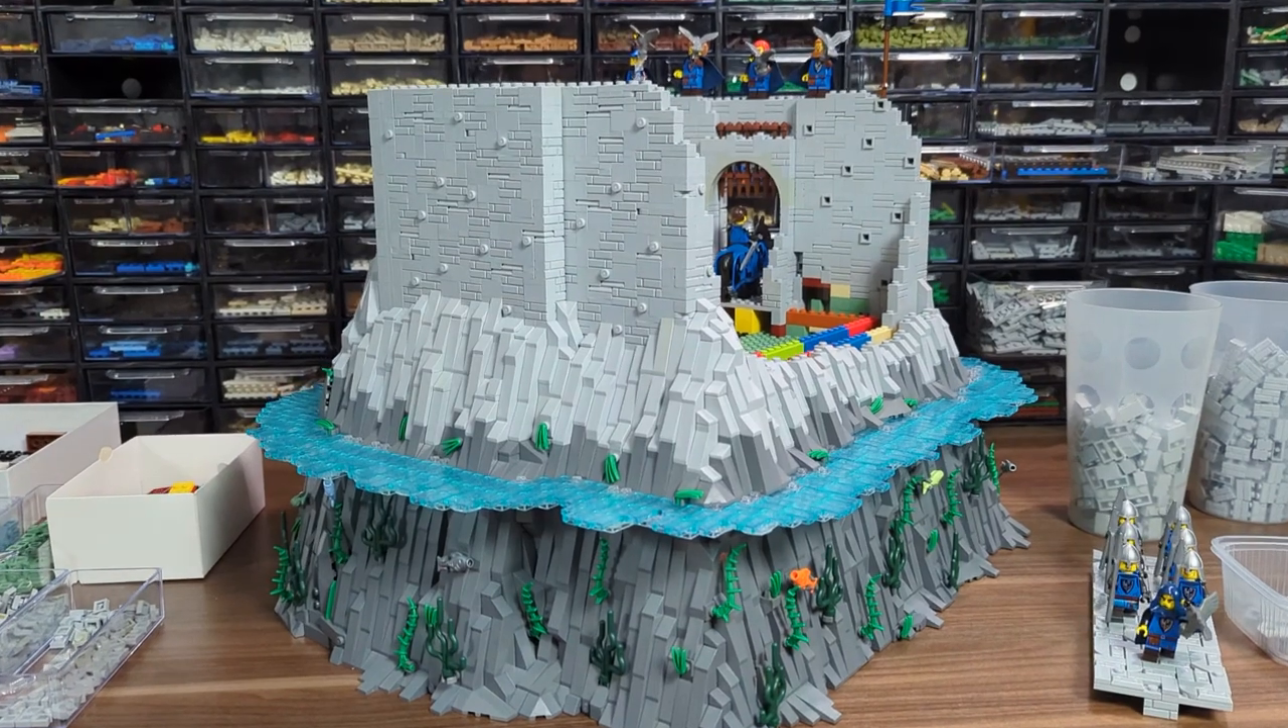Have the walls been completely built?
No.